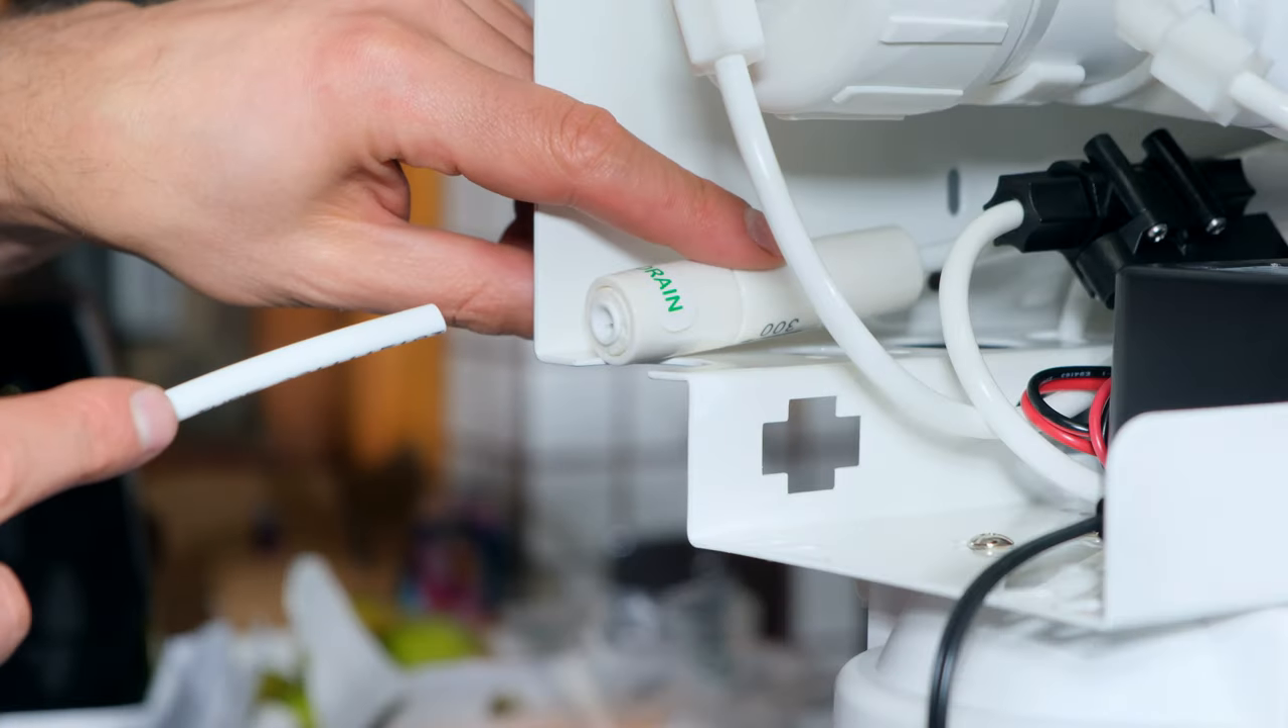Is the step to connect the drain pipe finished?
No.